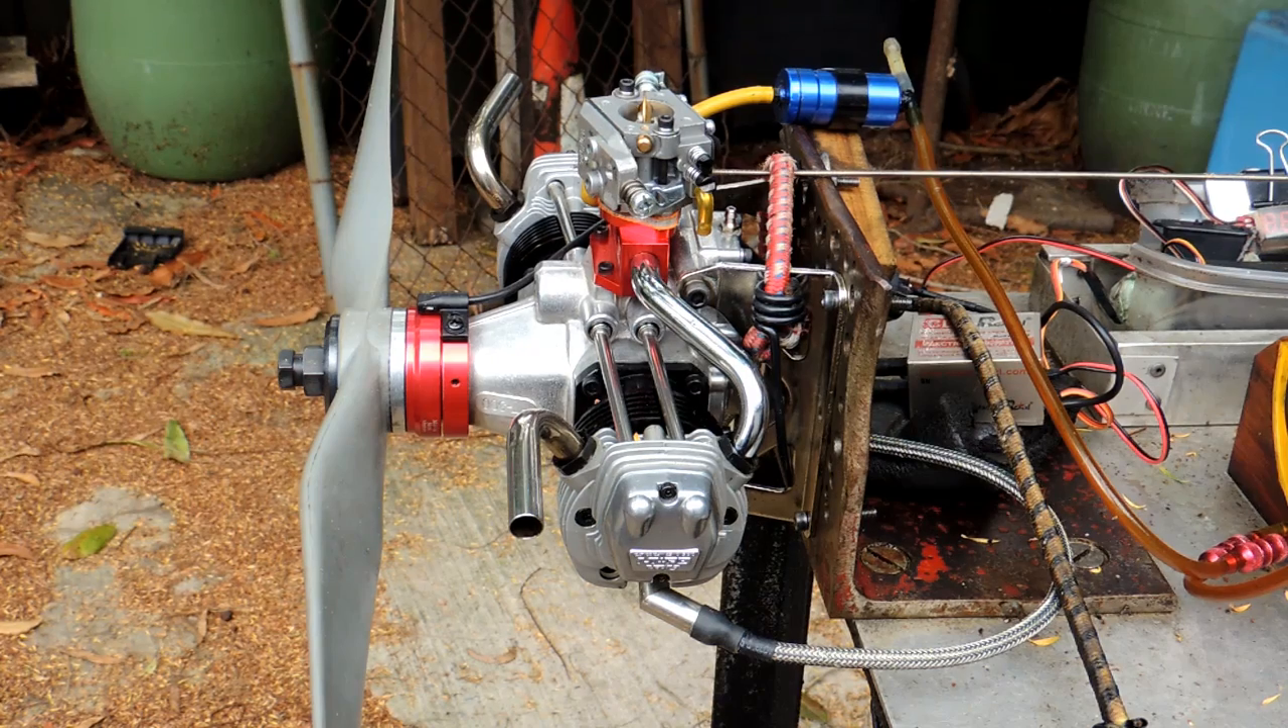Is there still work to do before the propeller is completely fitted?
No.